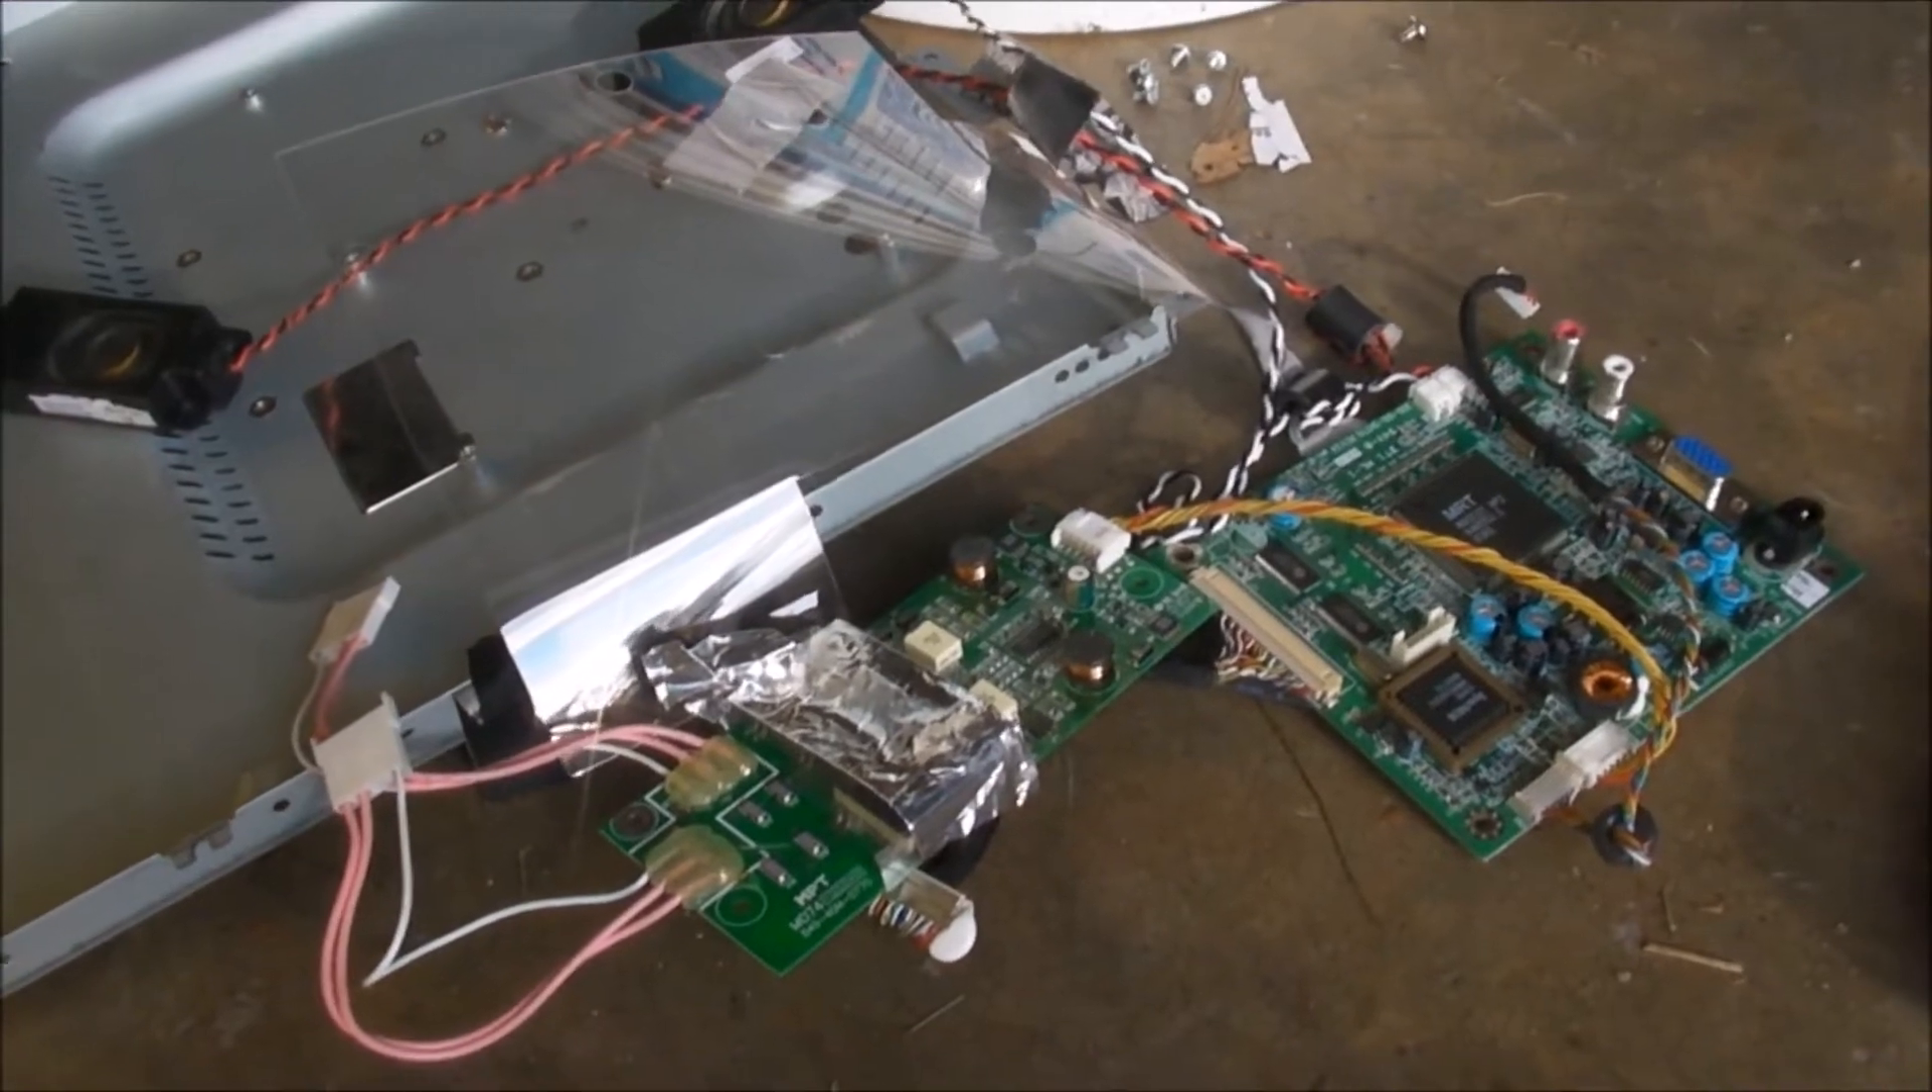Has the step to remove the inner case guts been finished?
Yes.